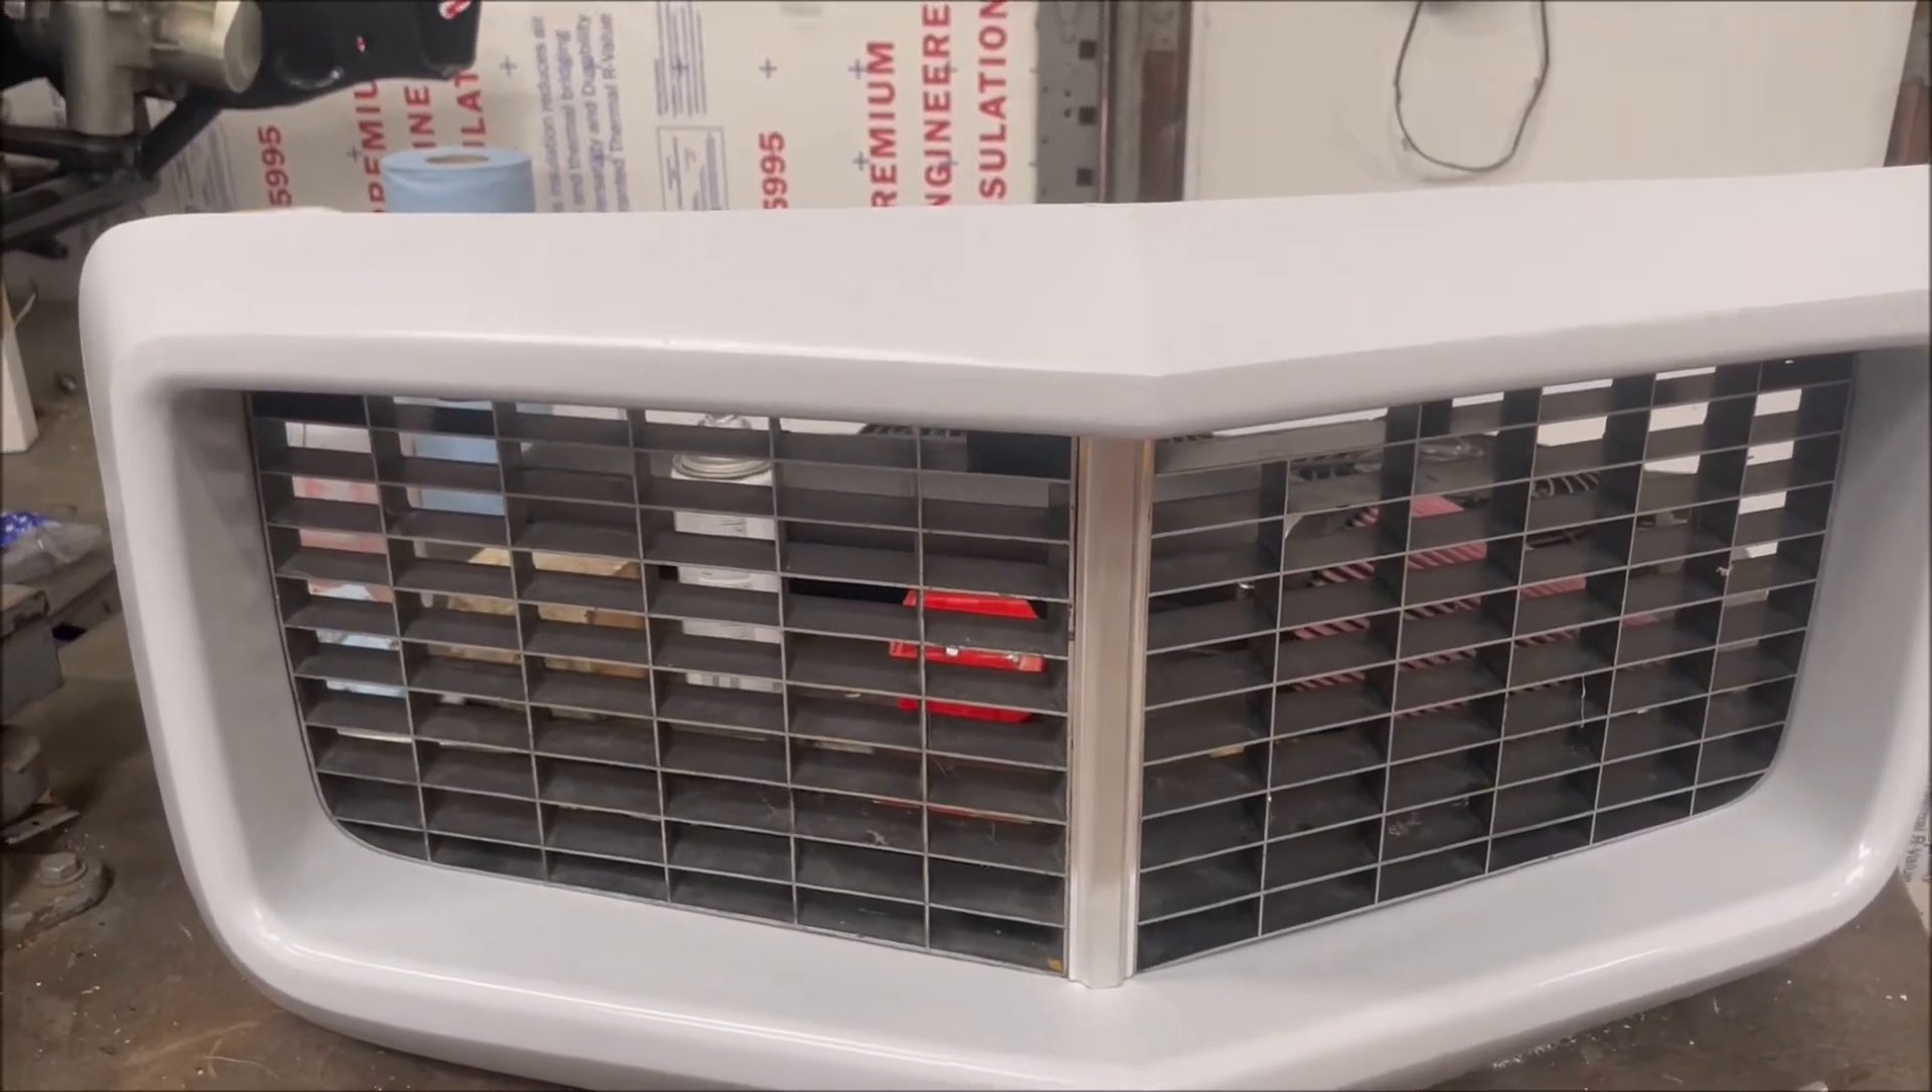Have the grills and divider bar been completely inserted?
Yes.